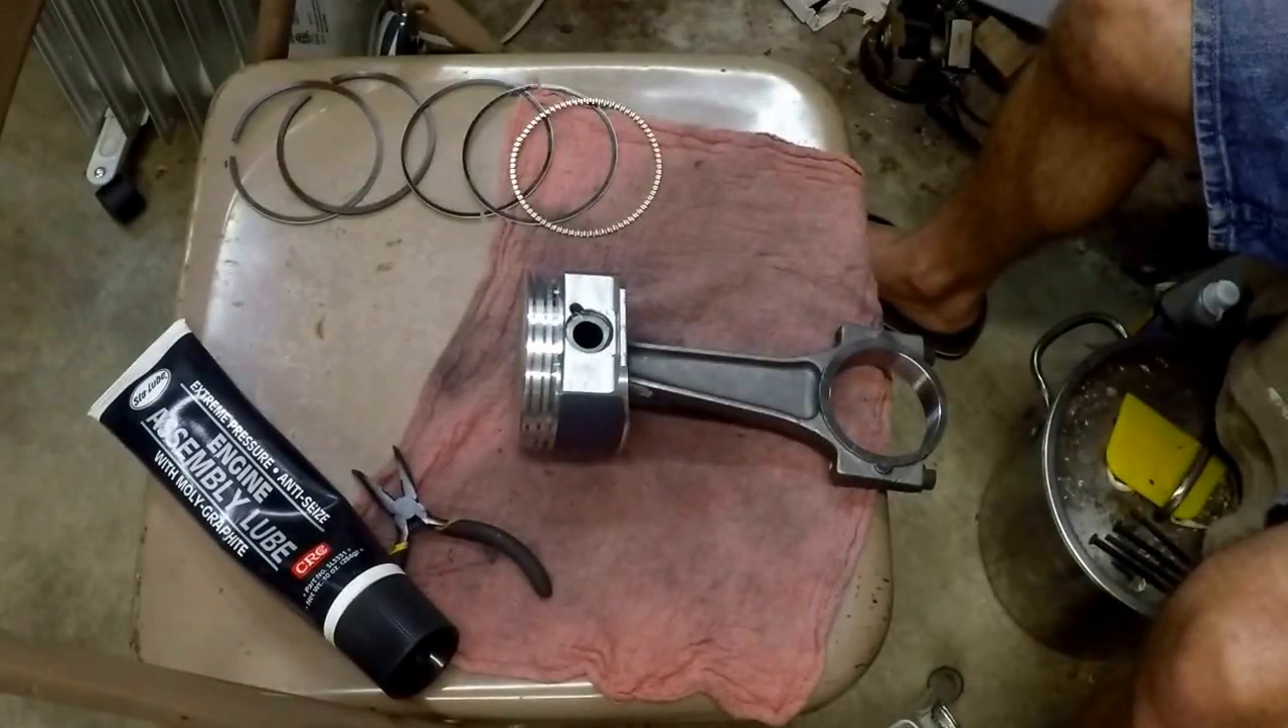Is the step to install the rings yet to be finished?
Yes.